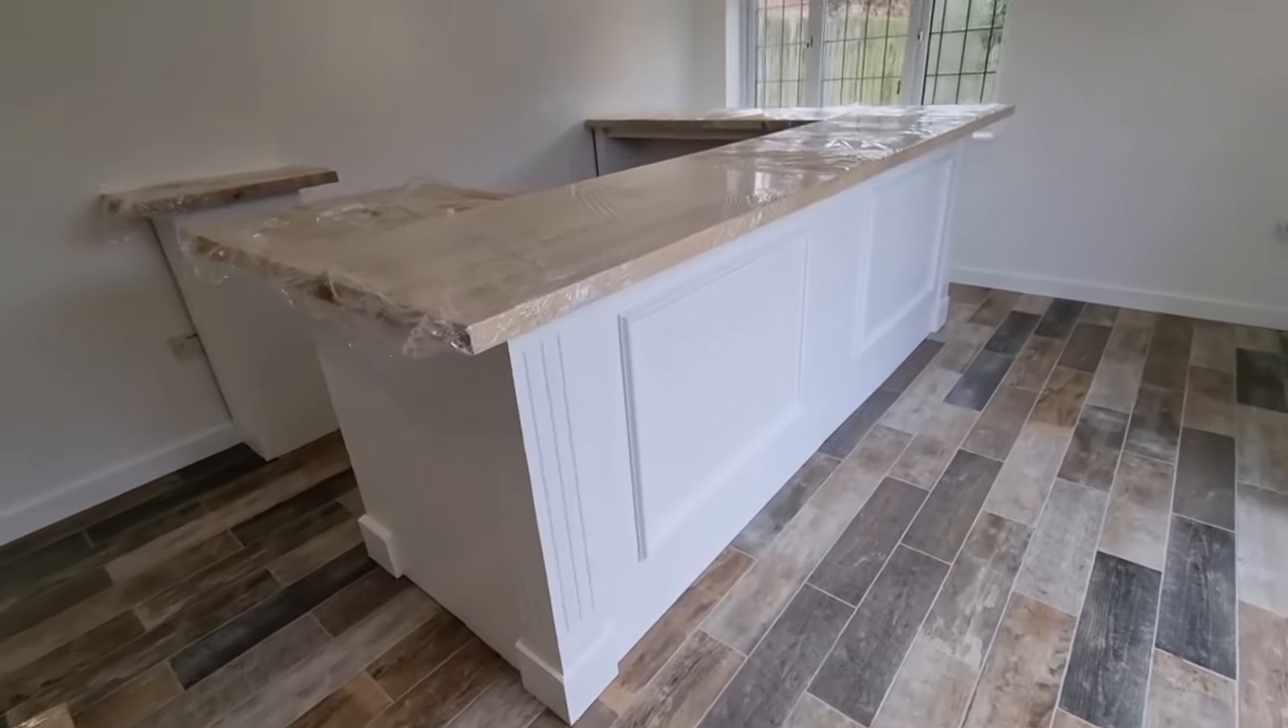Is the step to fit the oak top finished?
Yes.